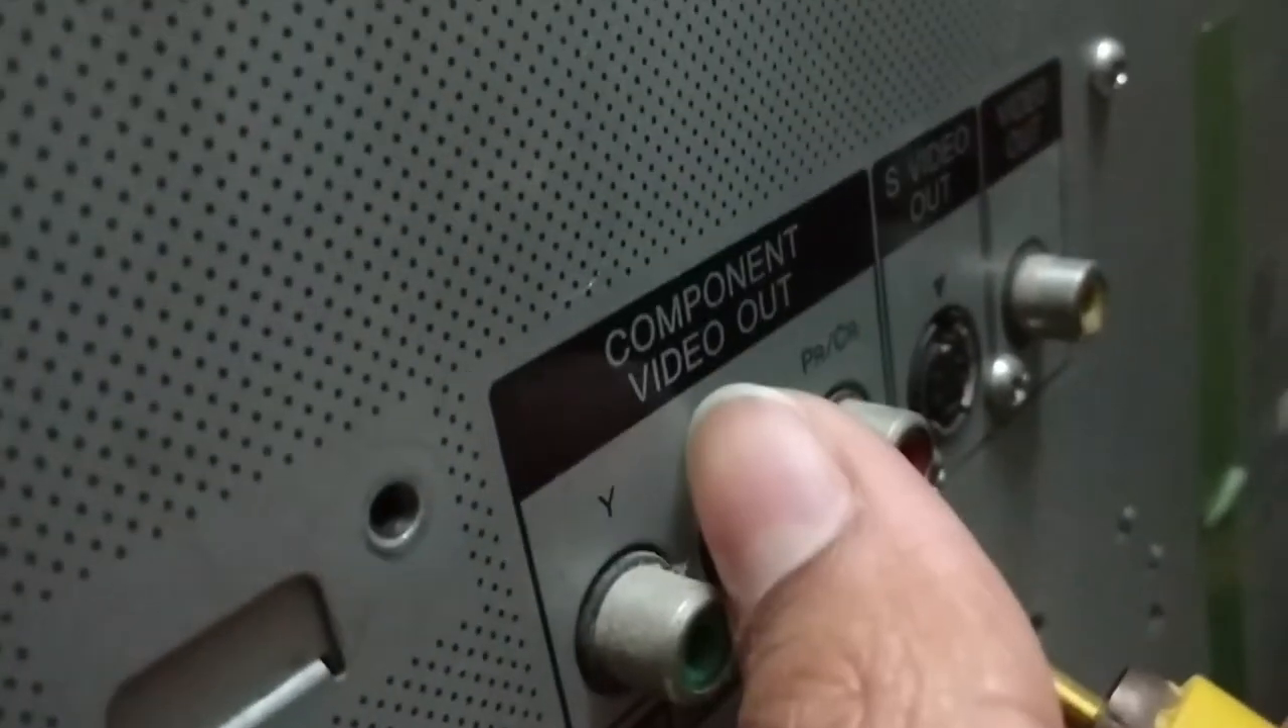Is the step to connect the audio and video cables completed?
No.